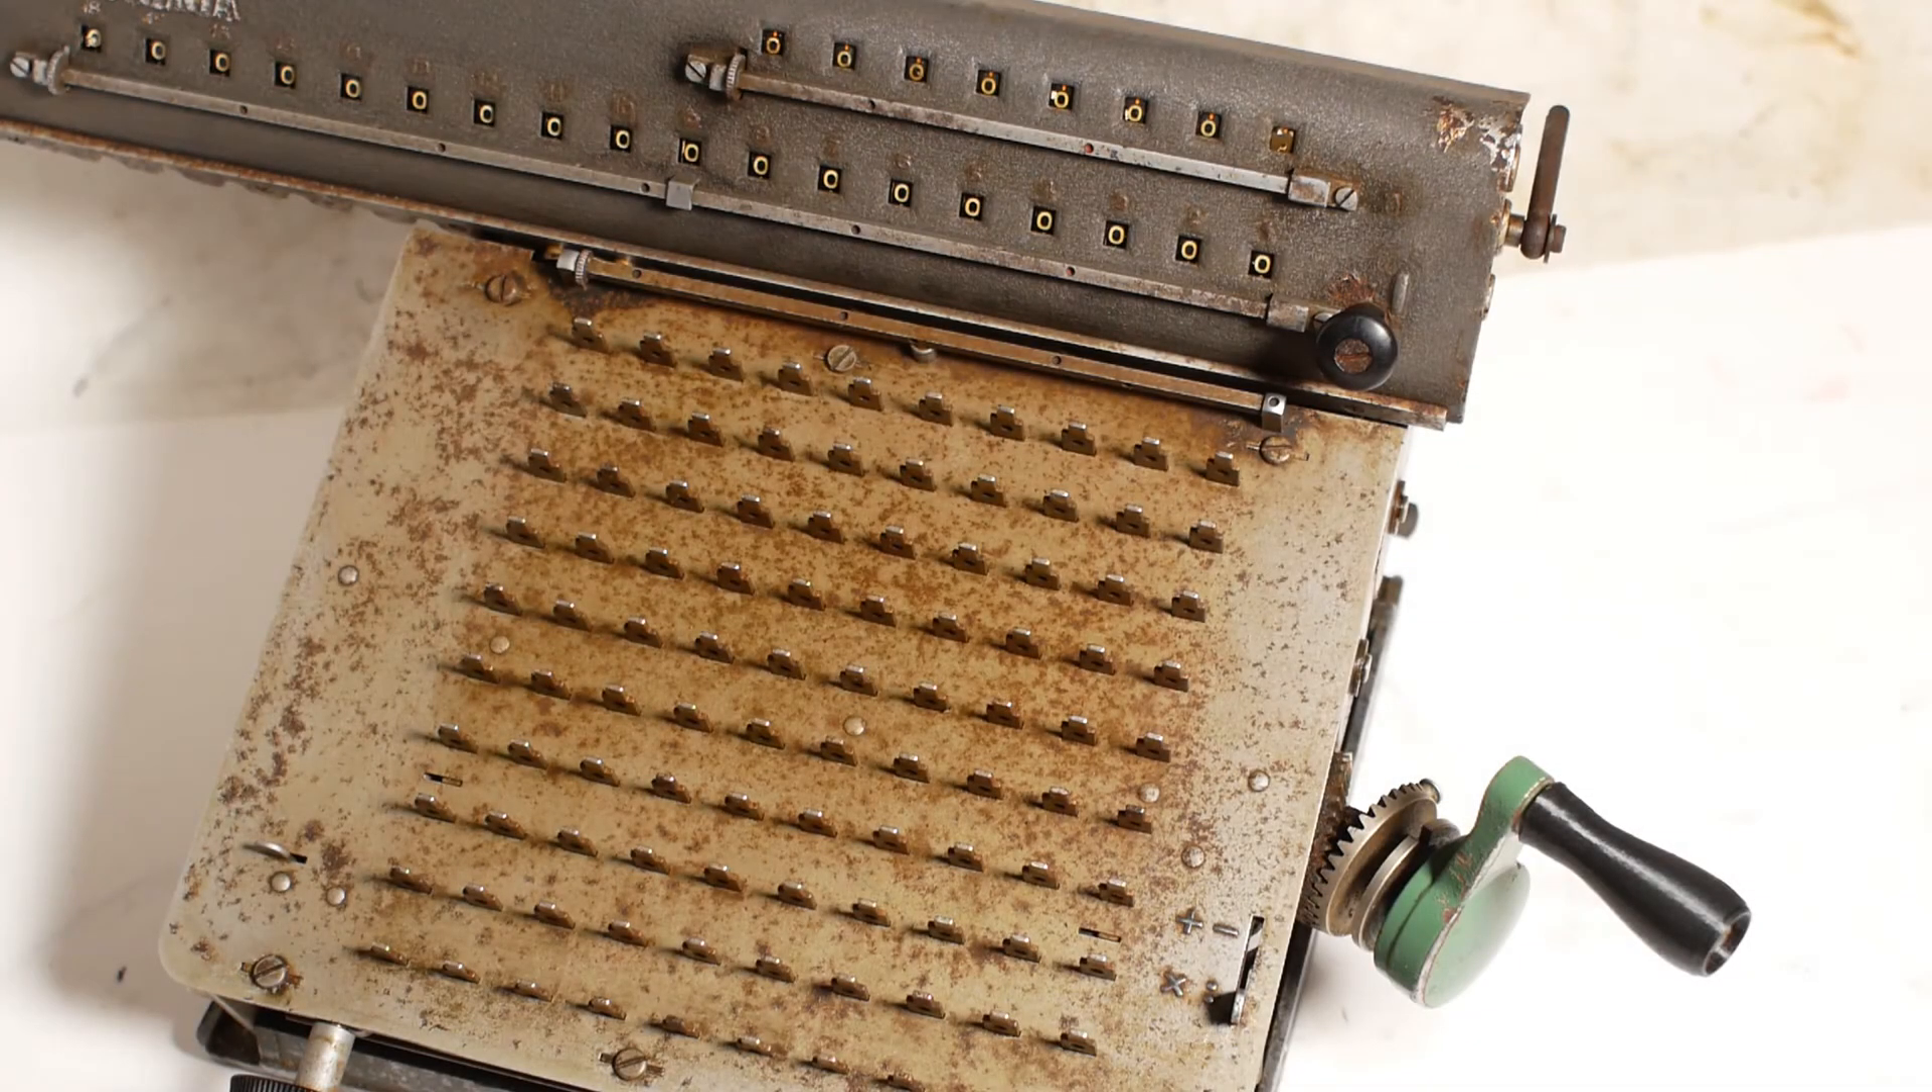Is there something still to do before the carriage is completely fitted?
No.